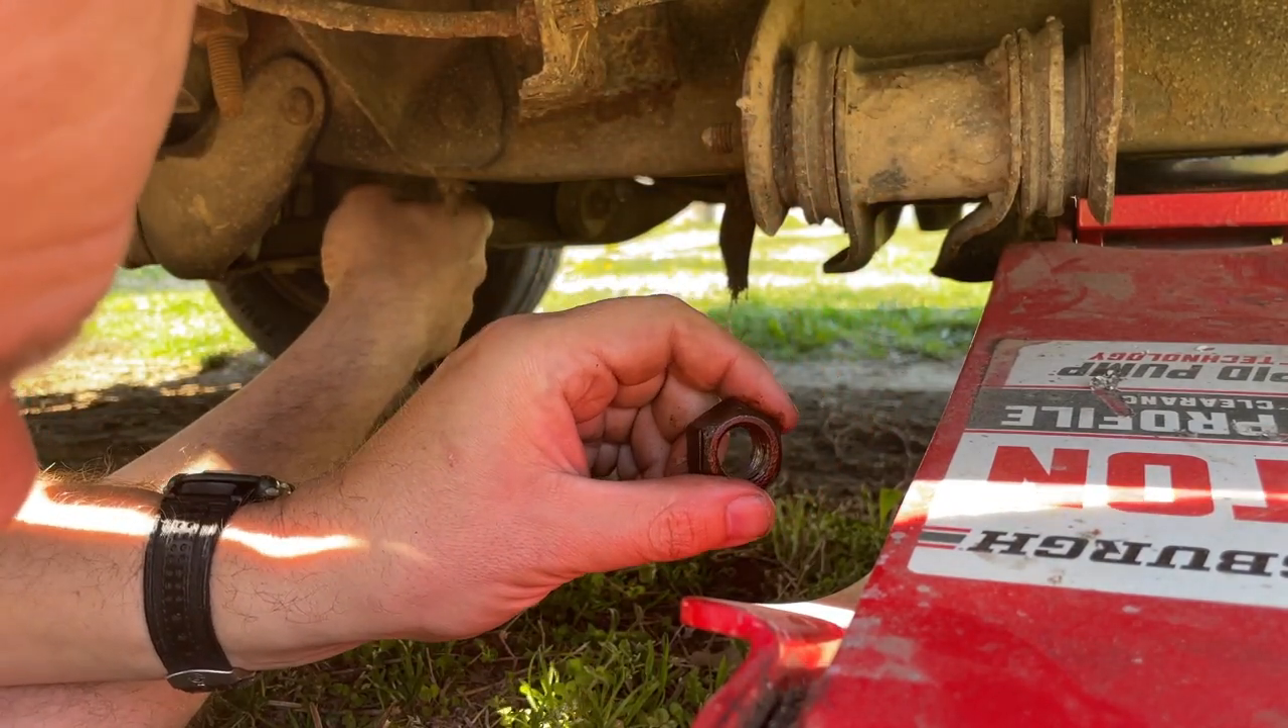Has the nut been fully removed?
Yes.